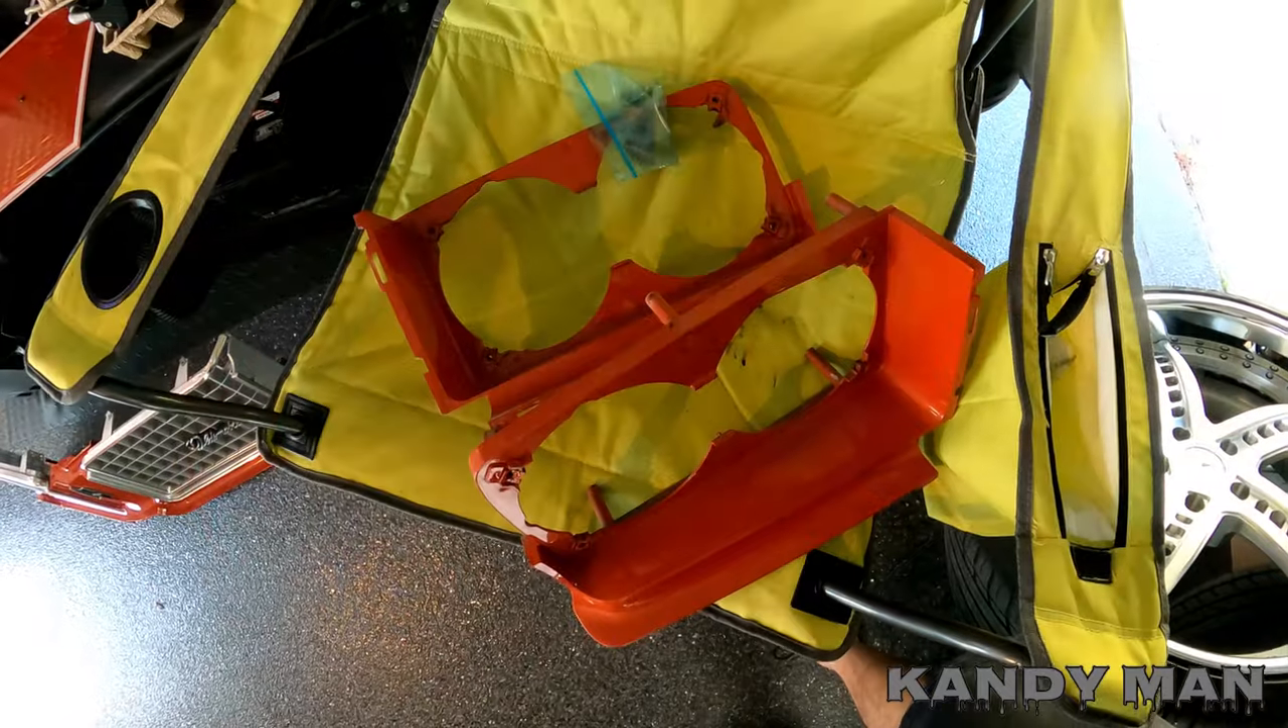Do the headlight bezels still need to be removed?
No.